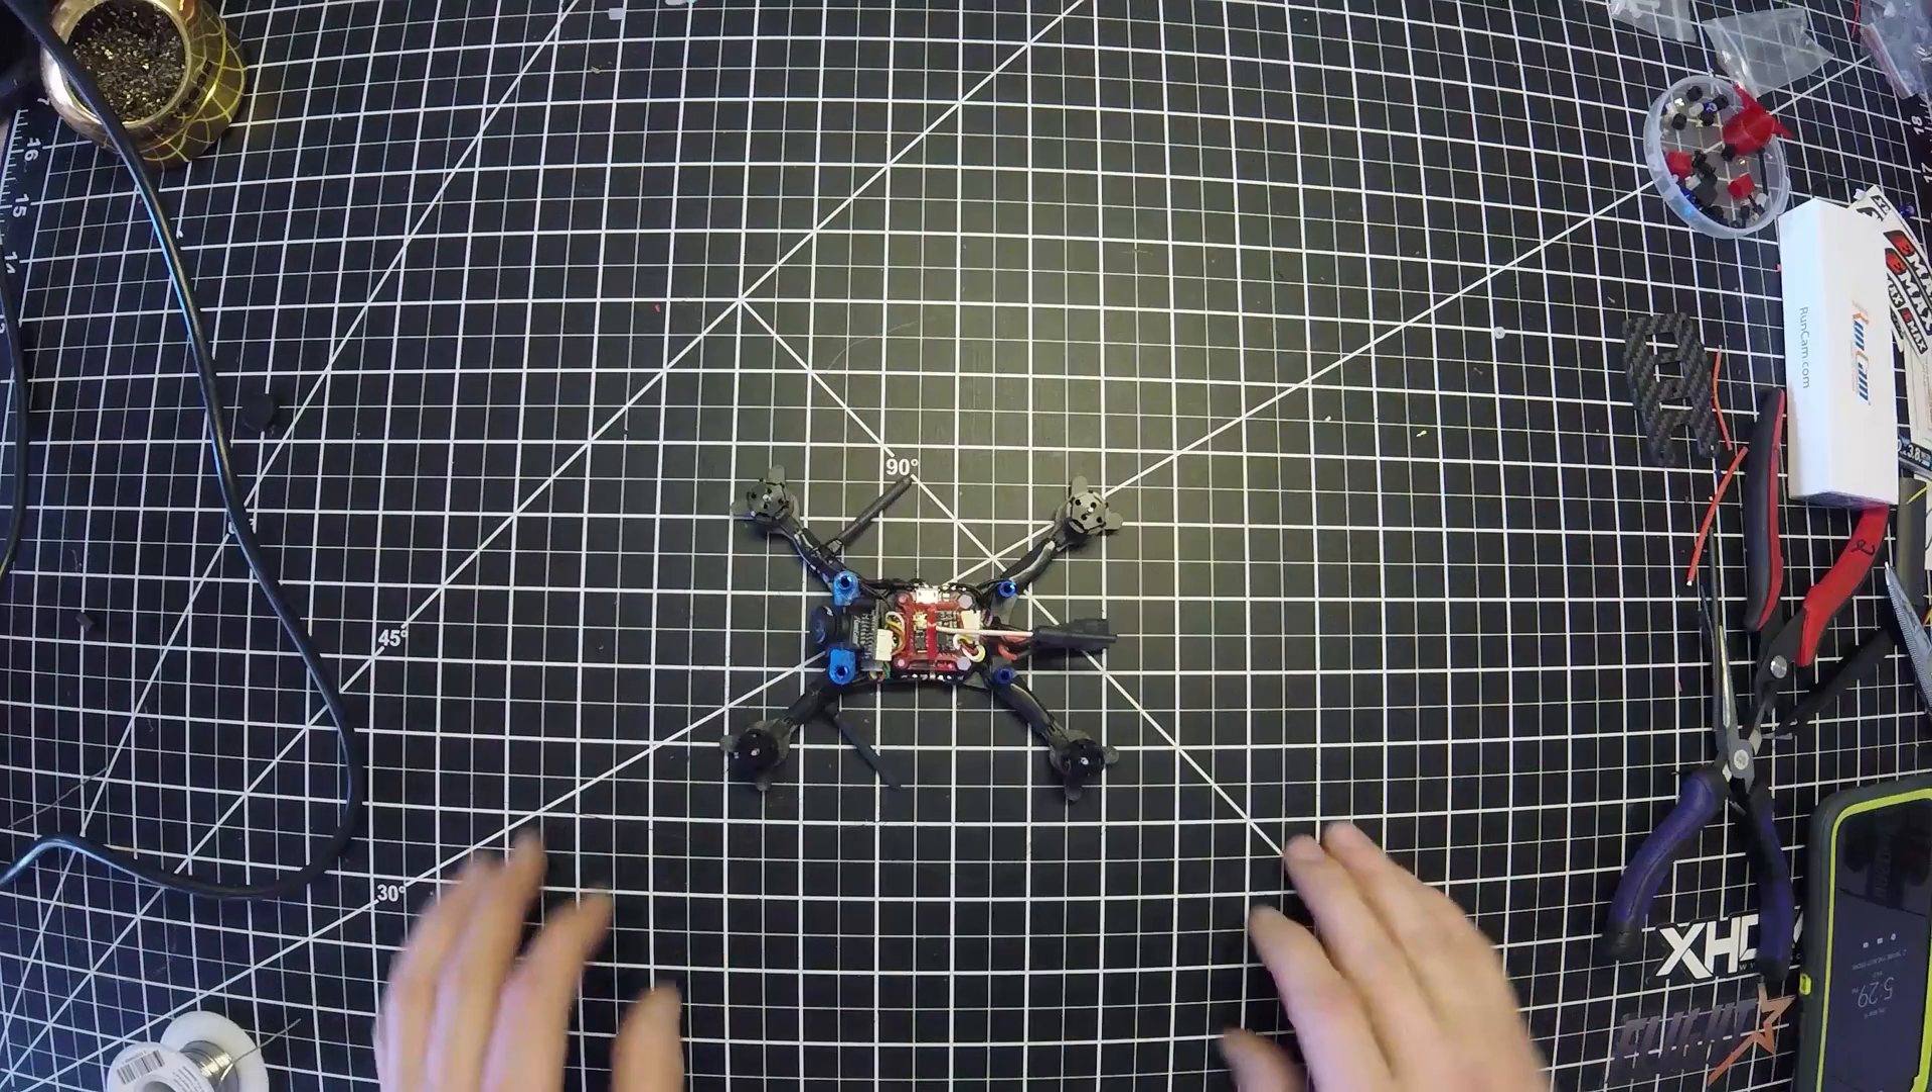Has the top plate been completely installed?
No.